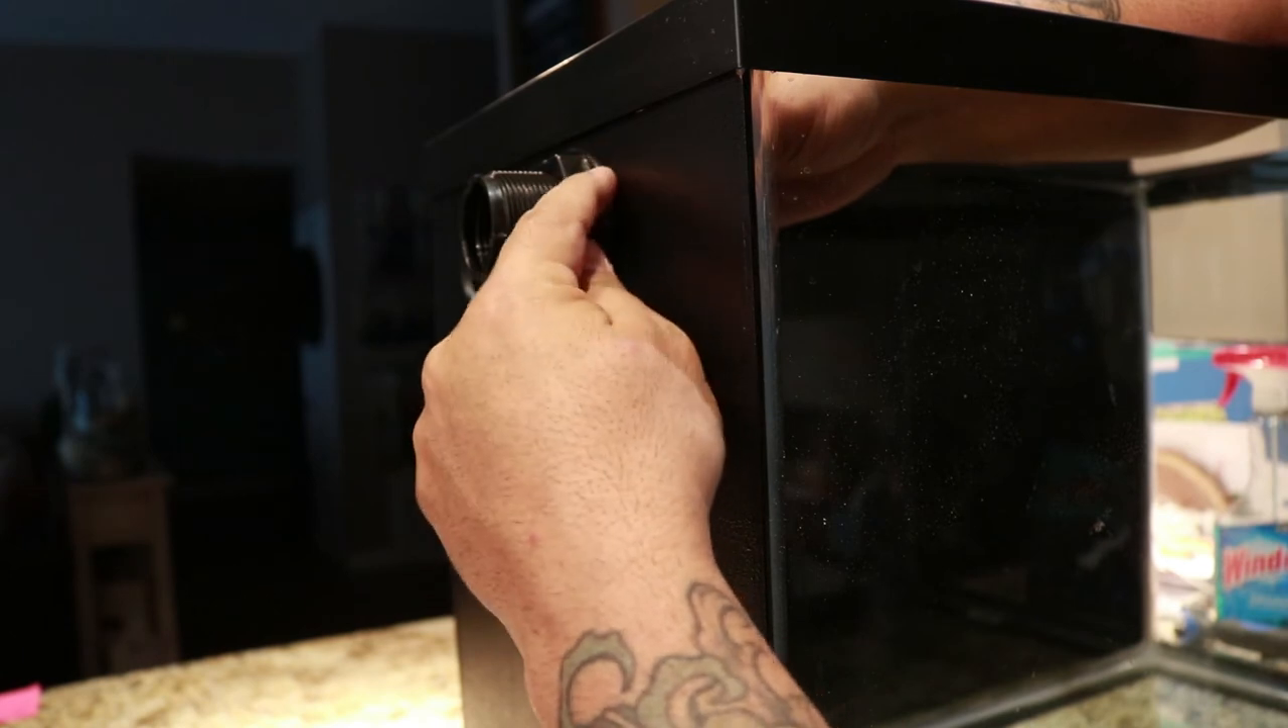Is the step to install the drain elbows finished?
No.